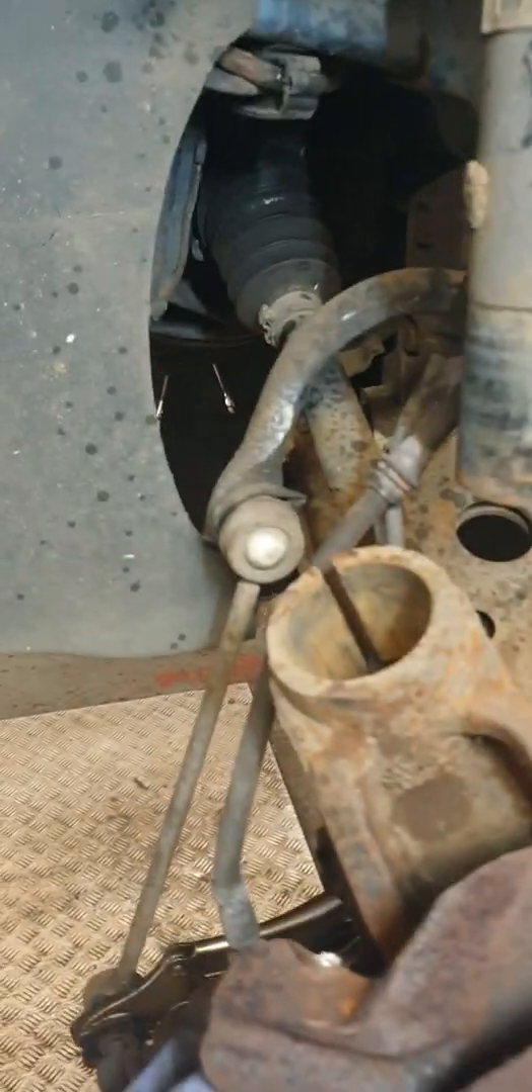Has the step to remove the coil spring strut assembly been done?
No.